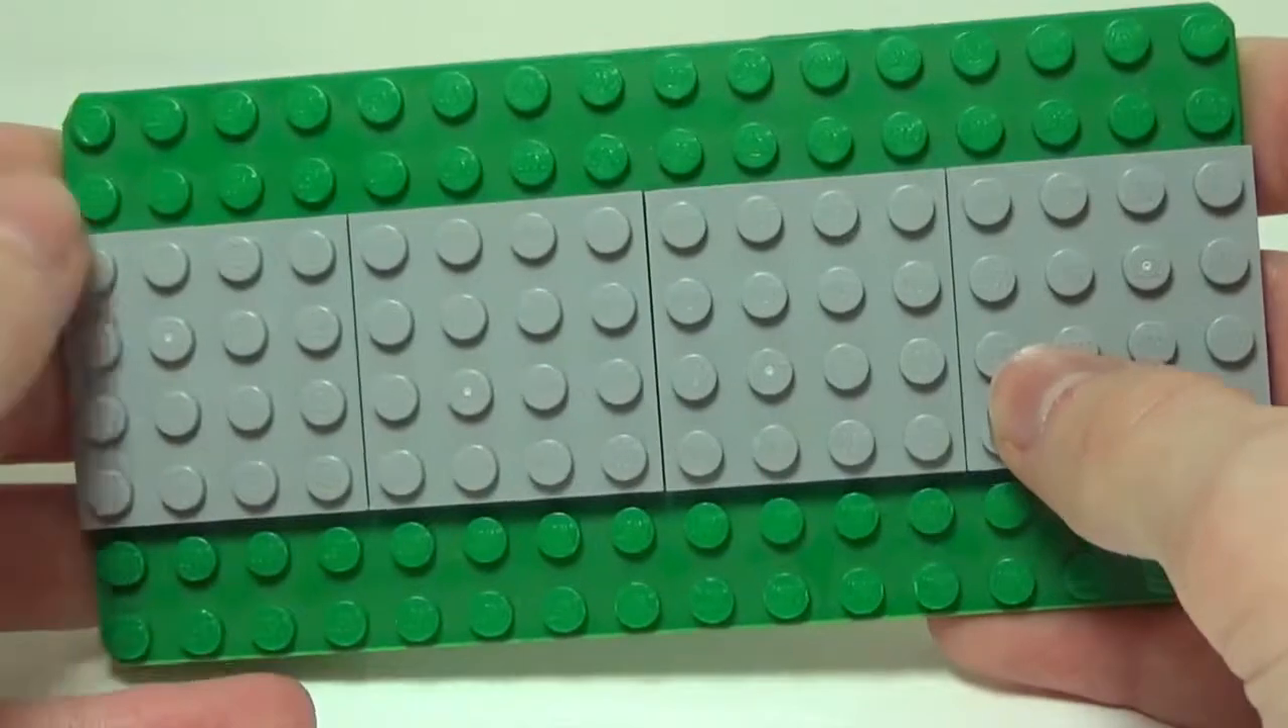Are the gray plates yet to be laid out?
No.